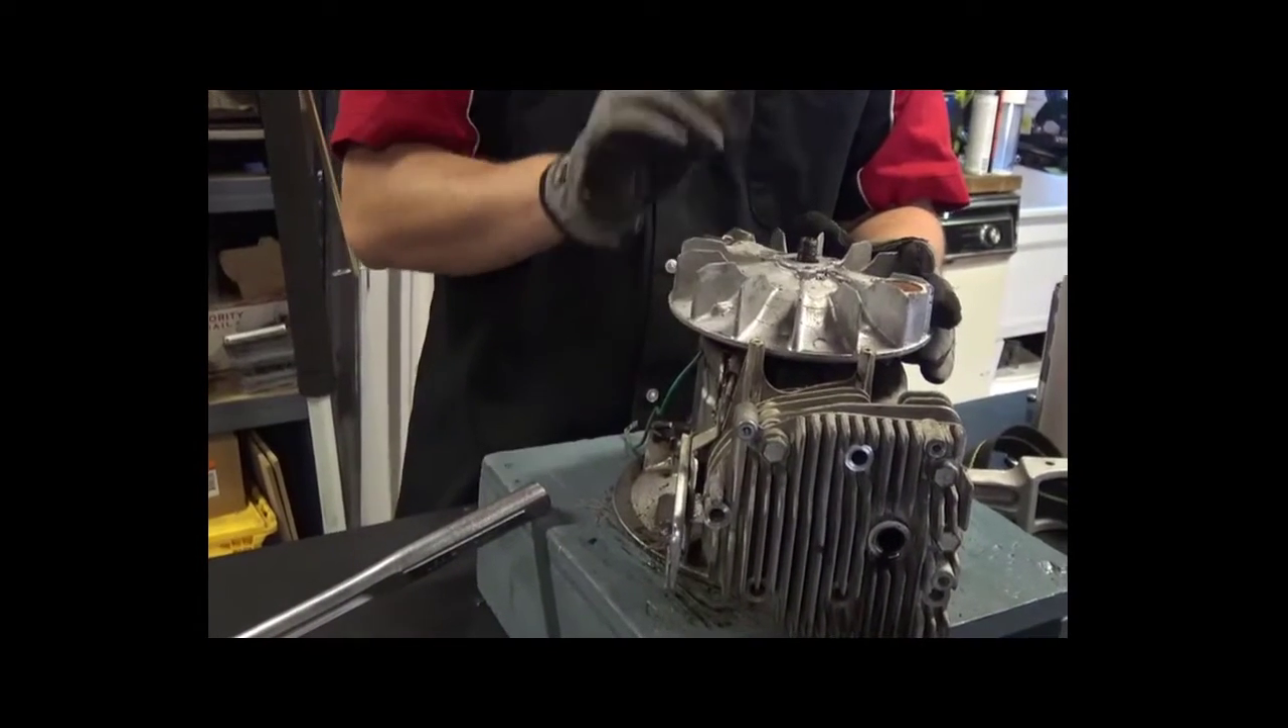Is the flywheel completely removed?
No.